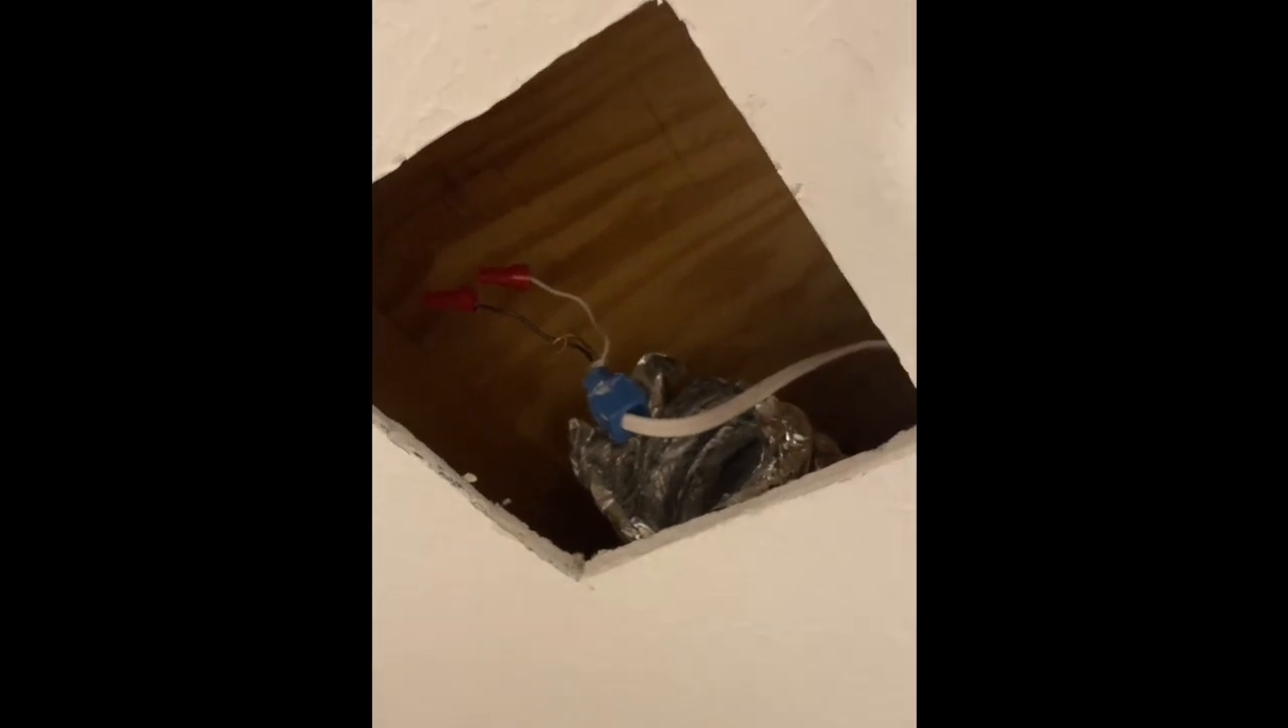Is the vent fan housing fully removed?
Yes.